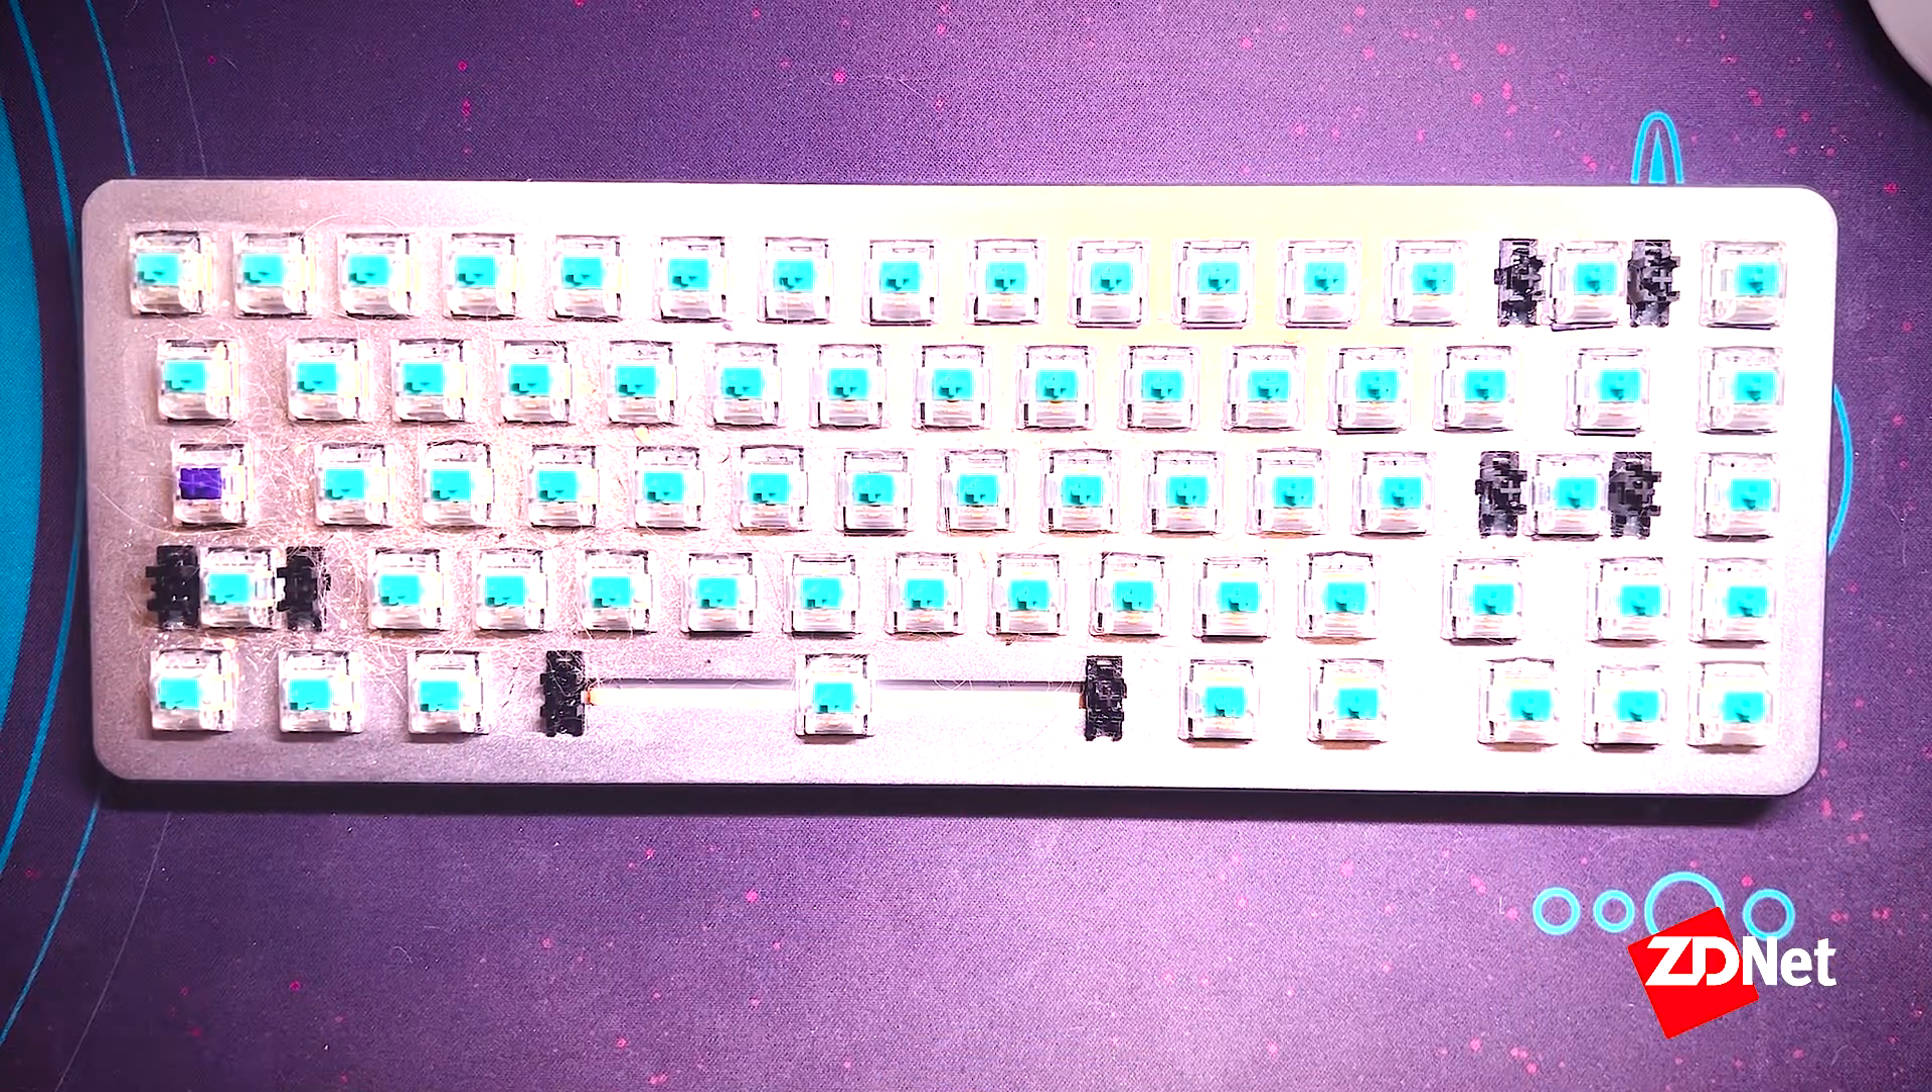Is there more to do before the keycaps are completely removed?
No.